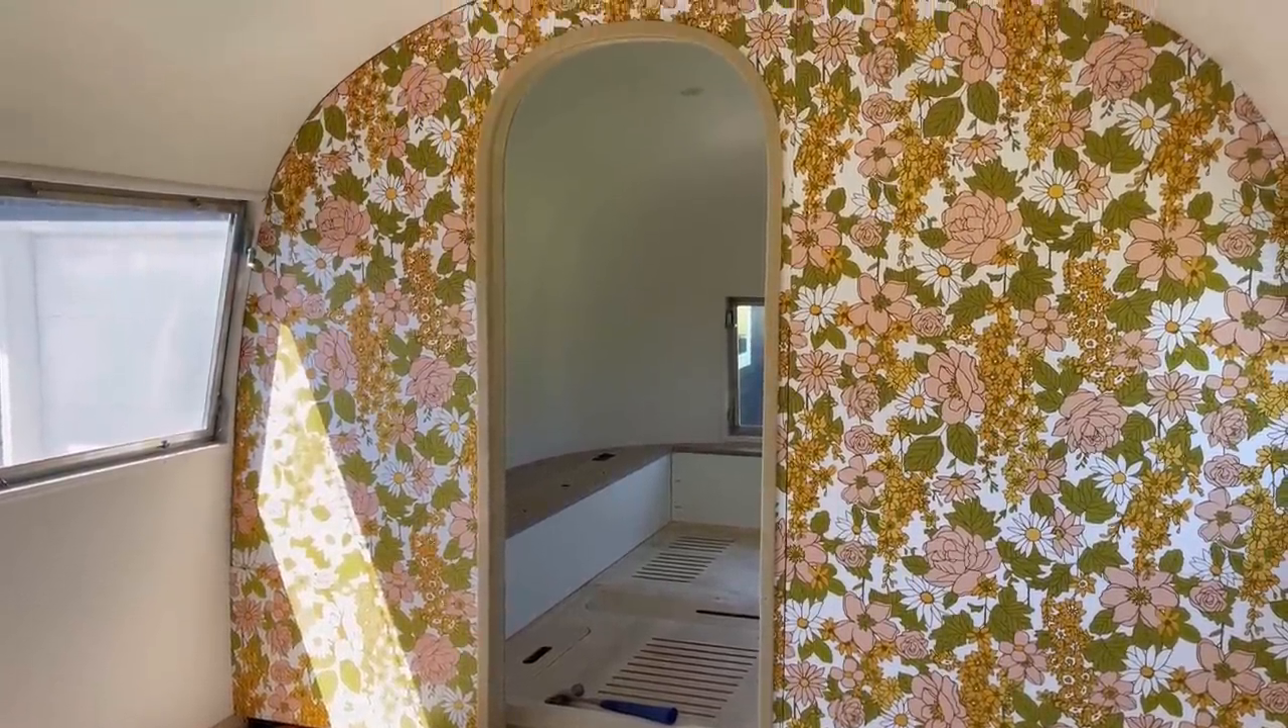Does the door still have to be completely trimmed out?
No.